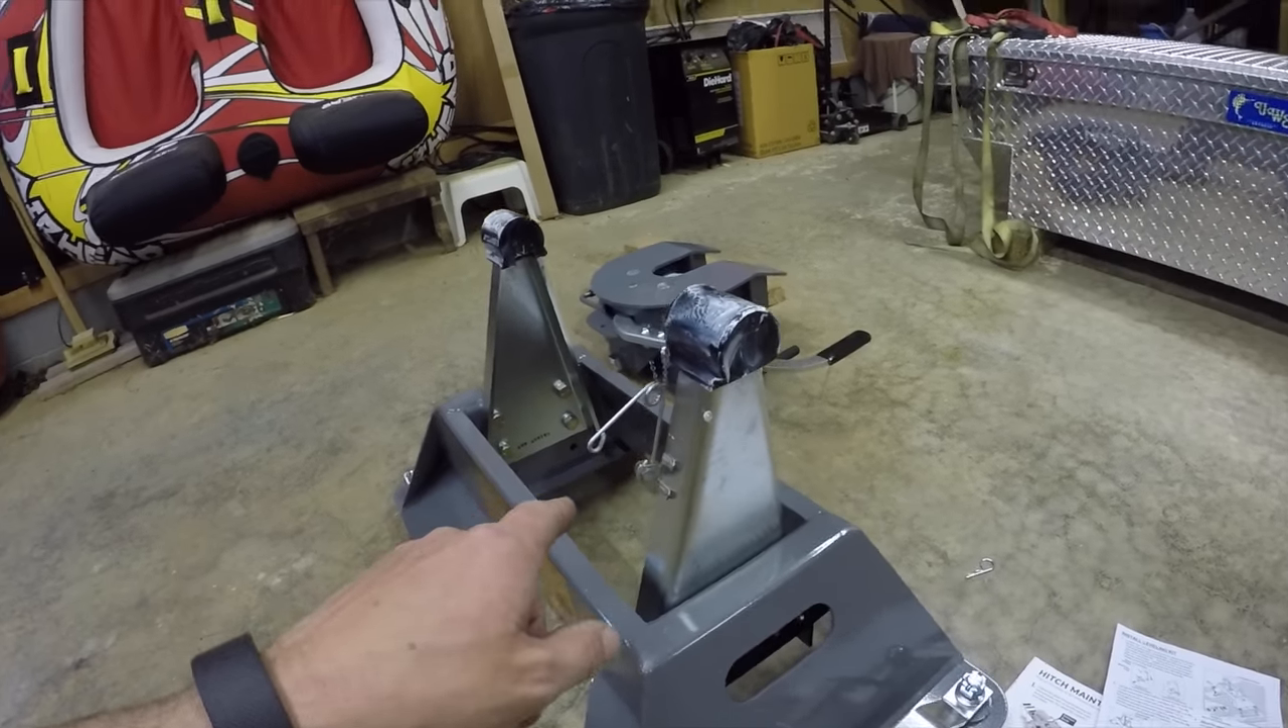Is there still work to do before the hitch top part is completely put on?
Yes.